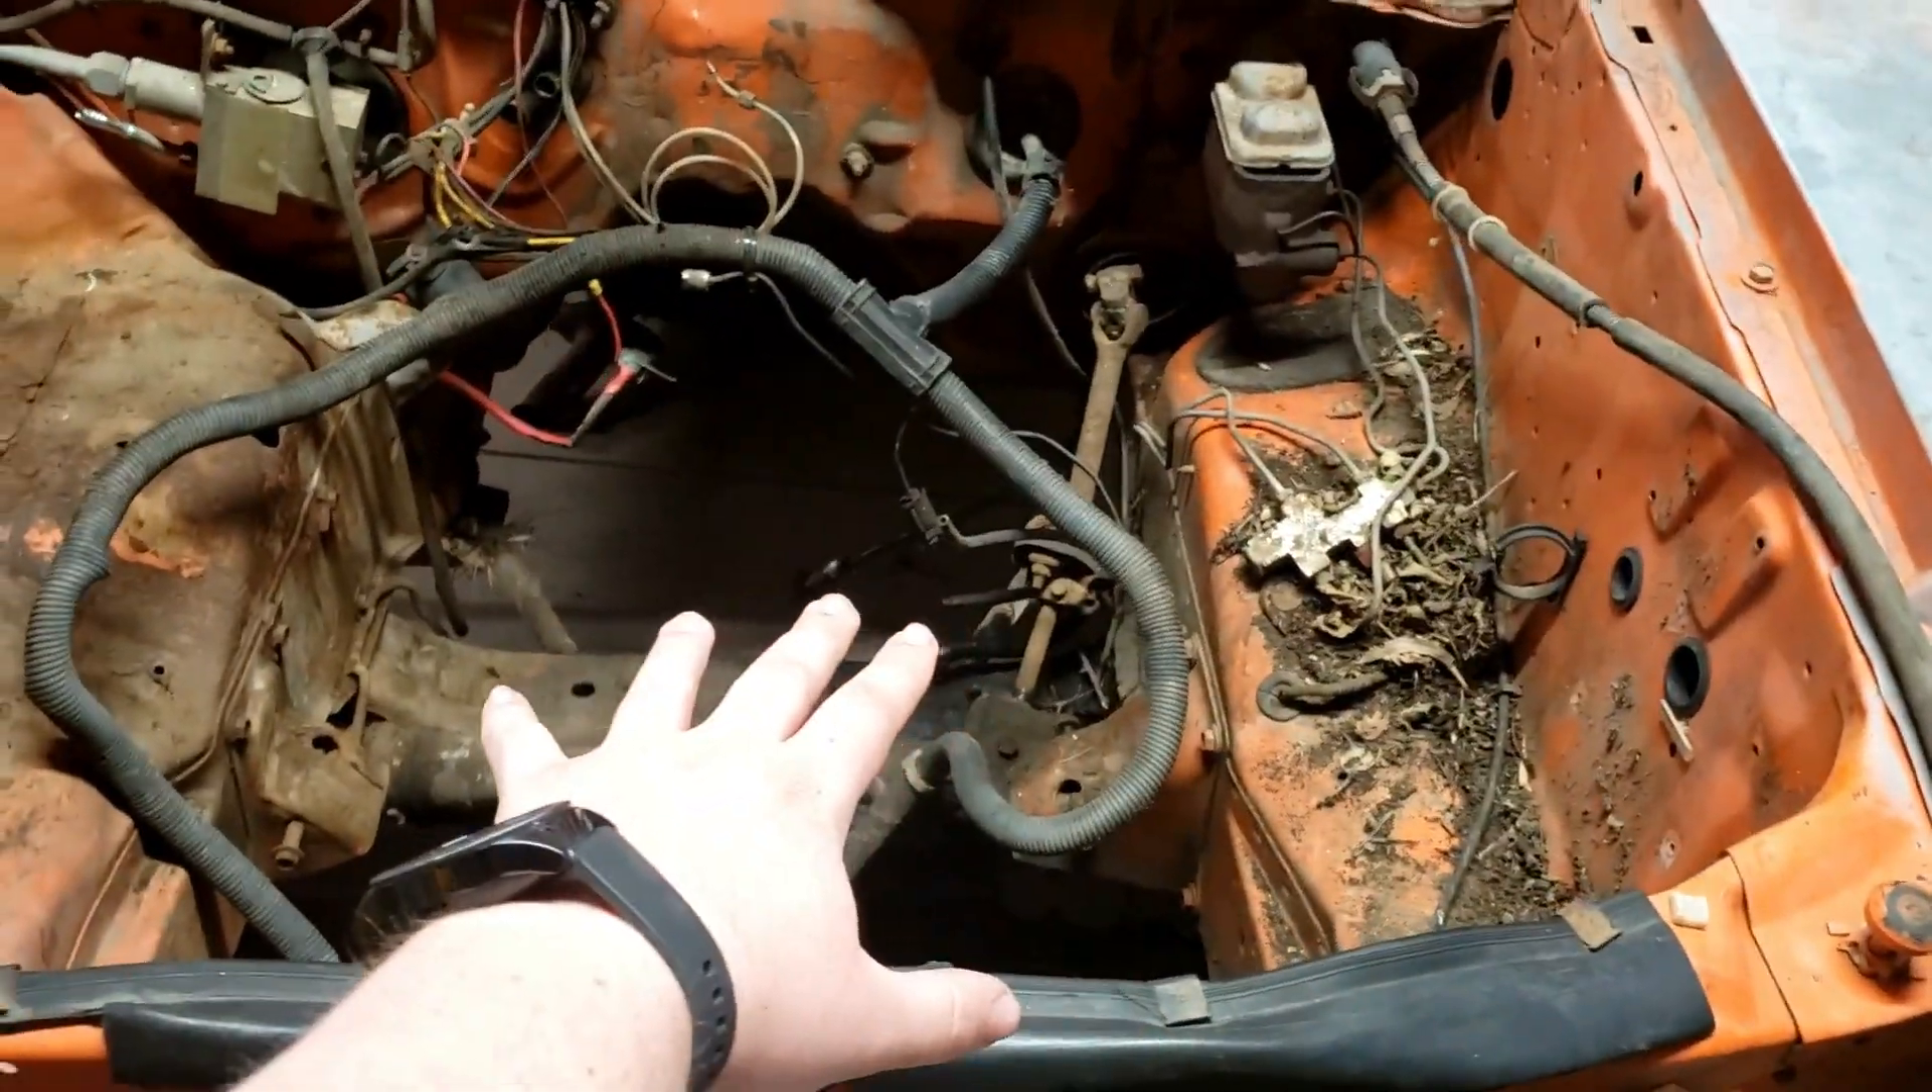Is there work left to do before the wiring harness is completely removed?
Yes.